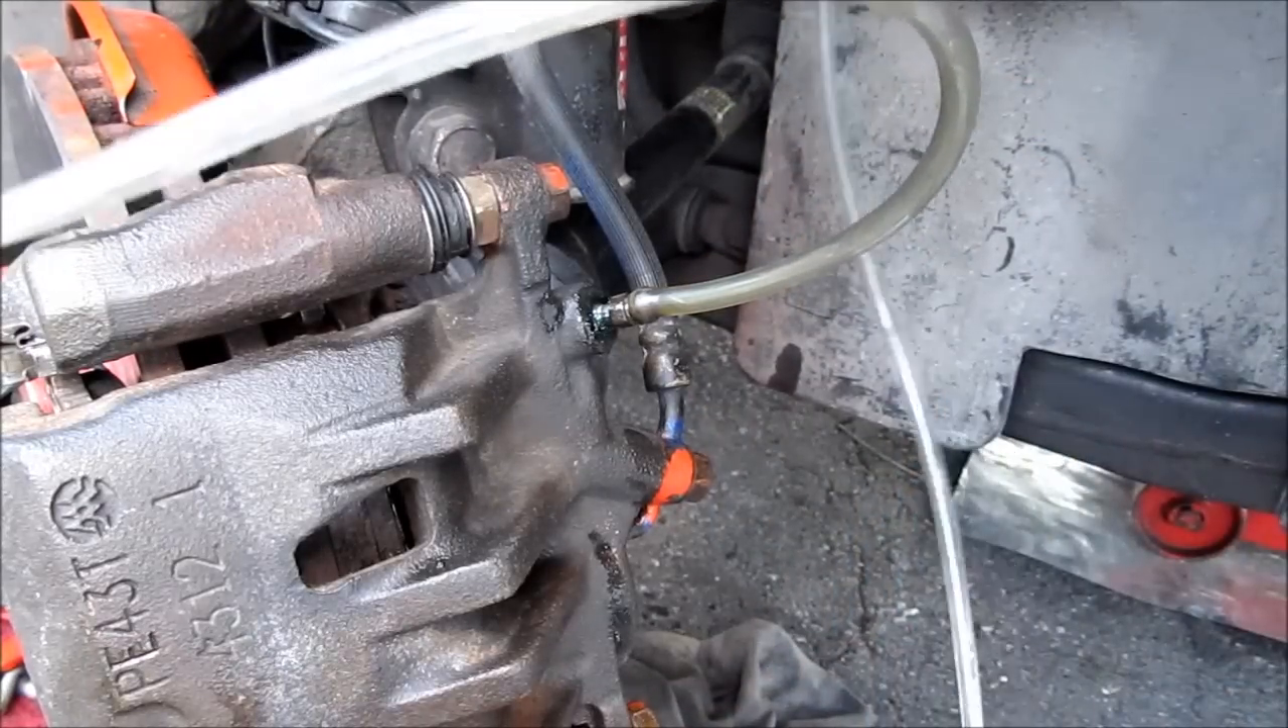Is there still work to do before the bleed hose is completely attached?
No.